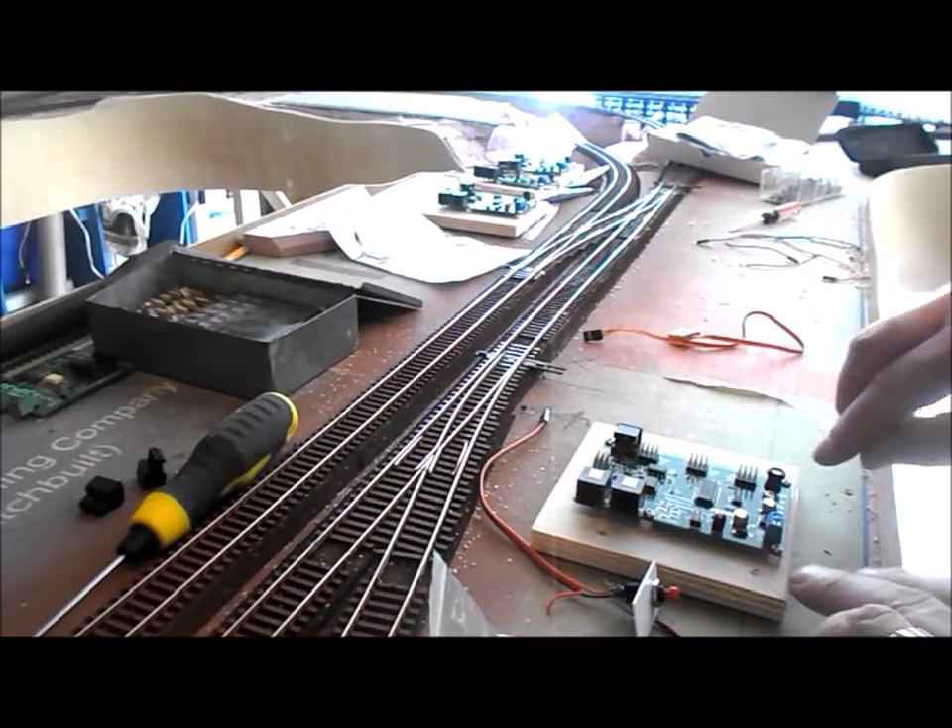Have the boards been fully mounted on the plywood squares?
Yes.